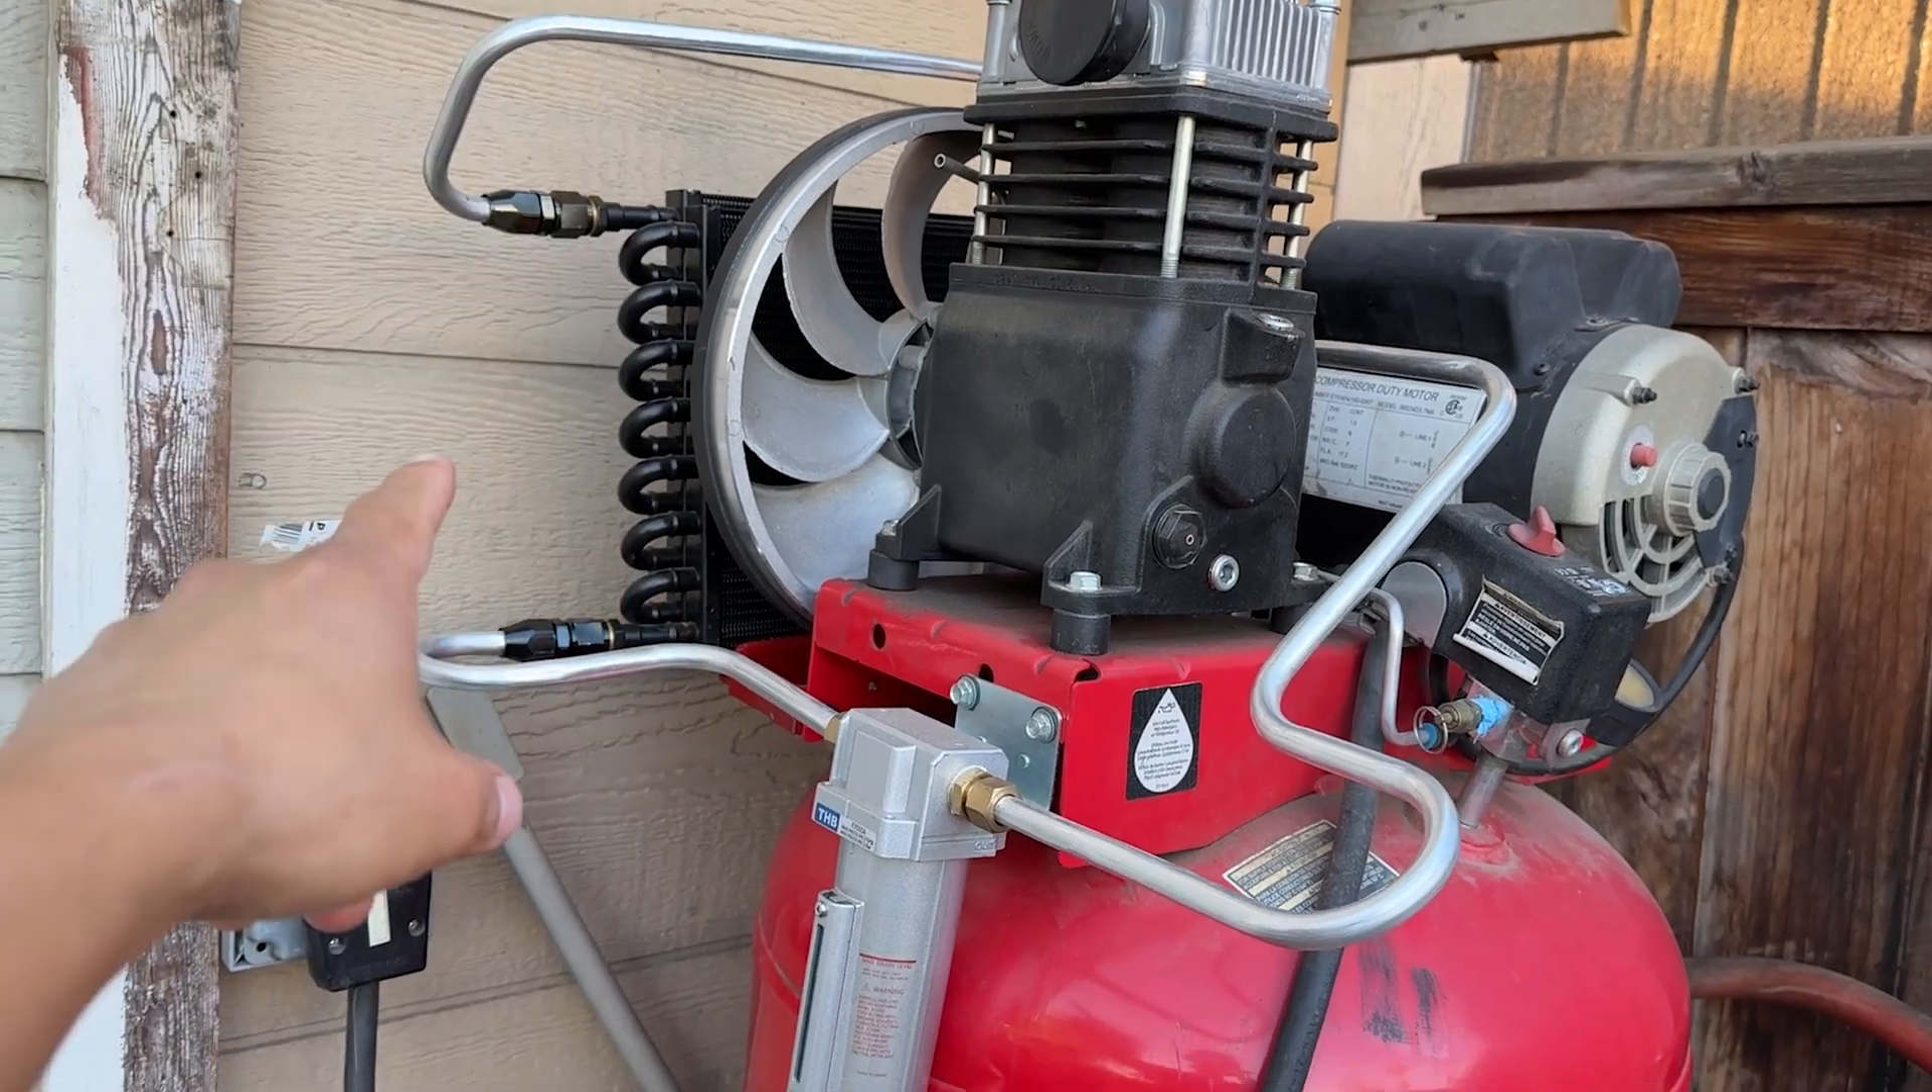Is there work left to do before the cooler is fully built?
No.